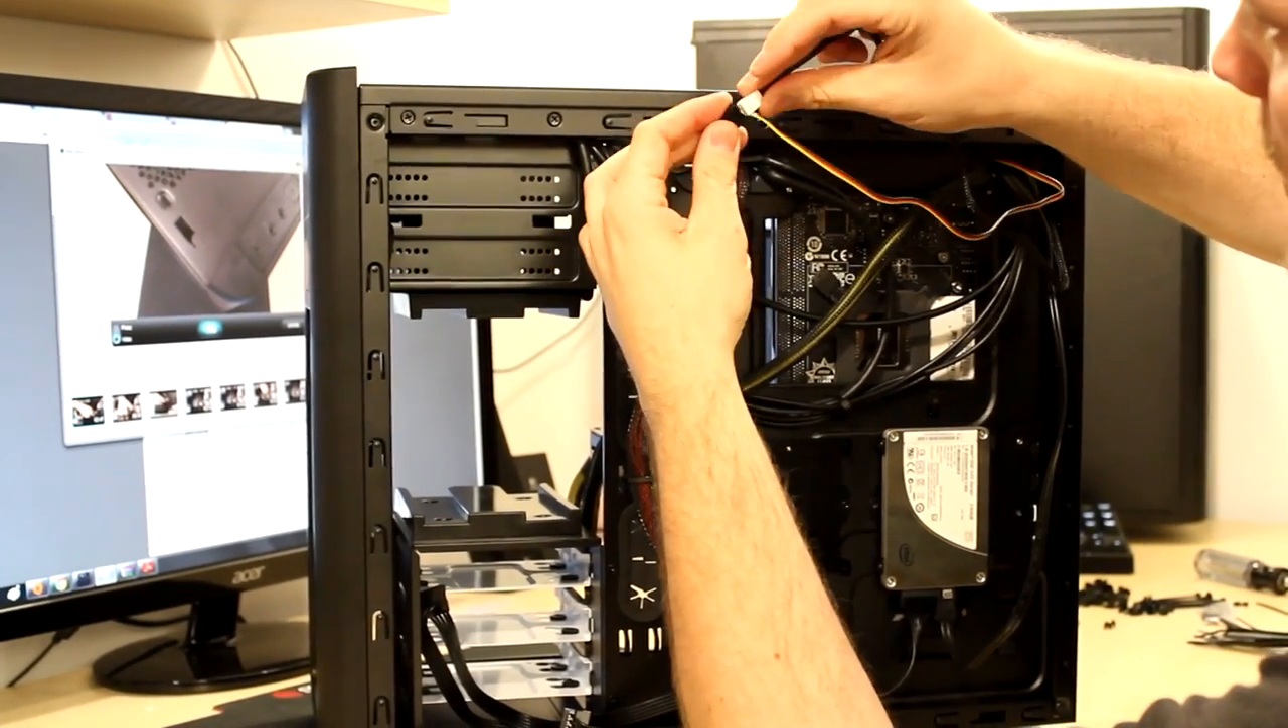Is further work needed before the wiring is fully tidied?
Yes.